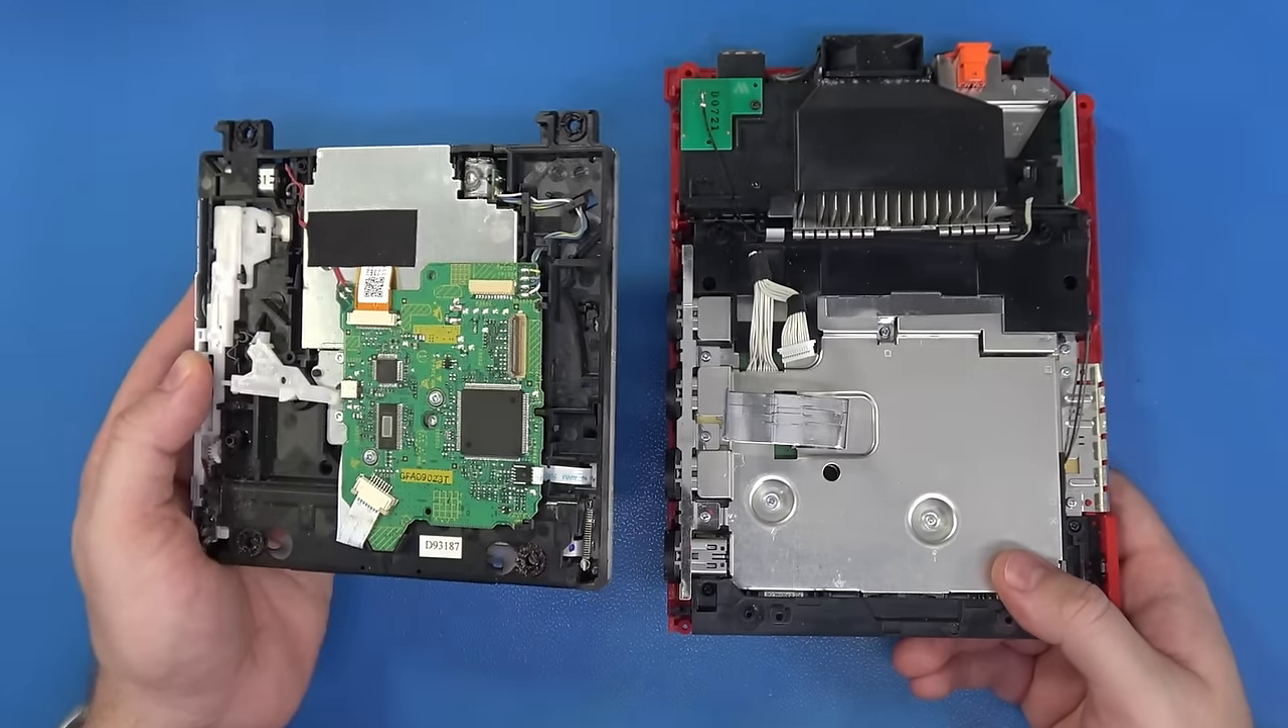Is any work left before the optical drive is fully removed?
No.